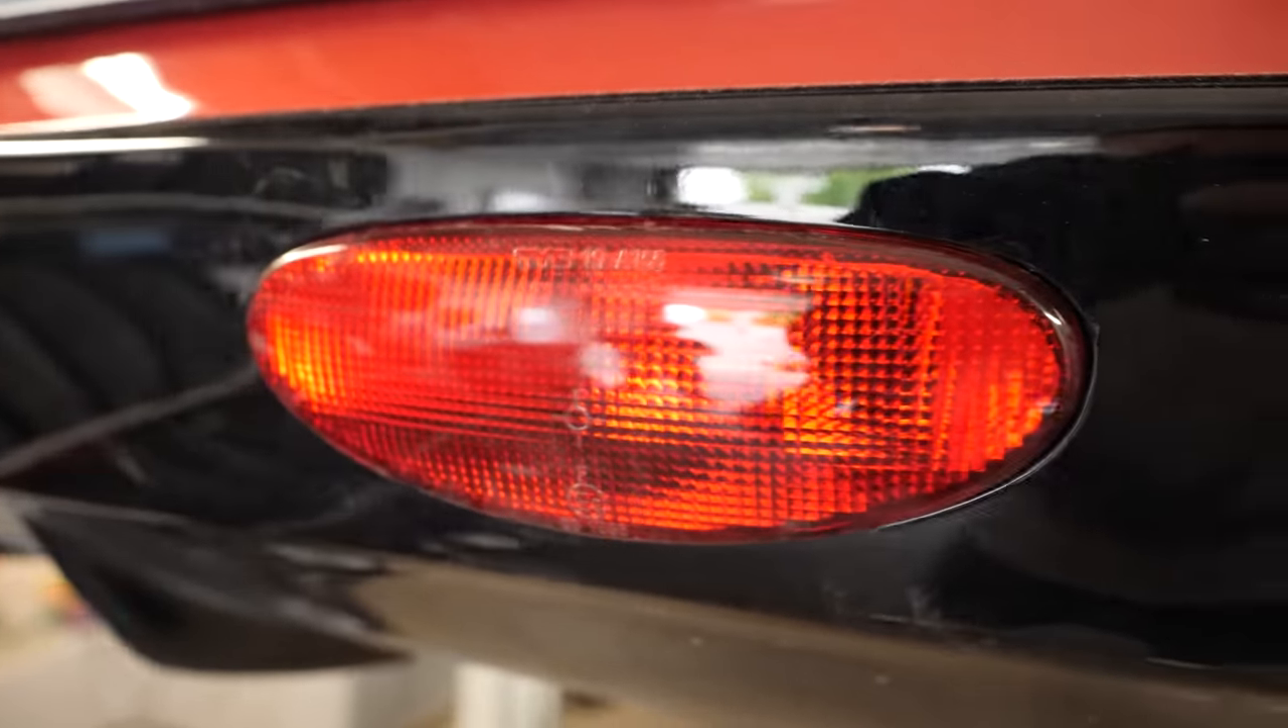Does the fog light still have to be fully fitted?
No.